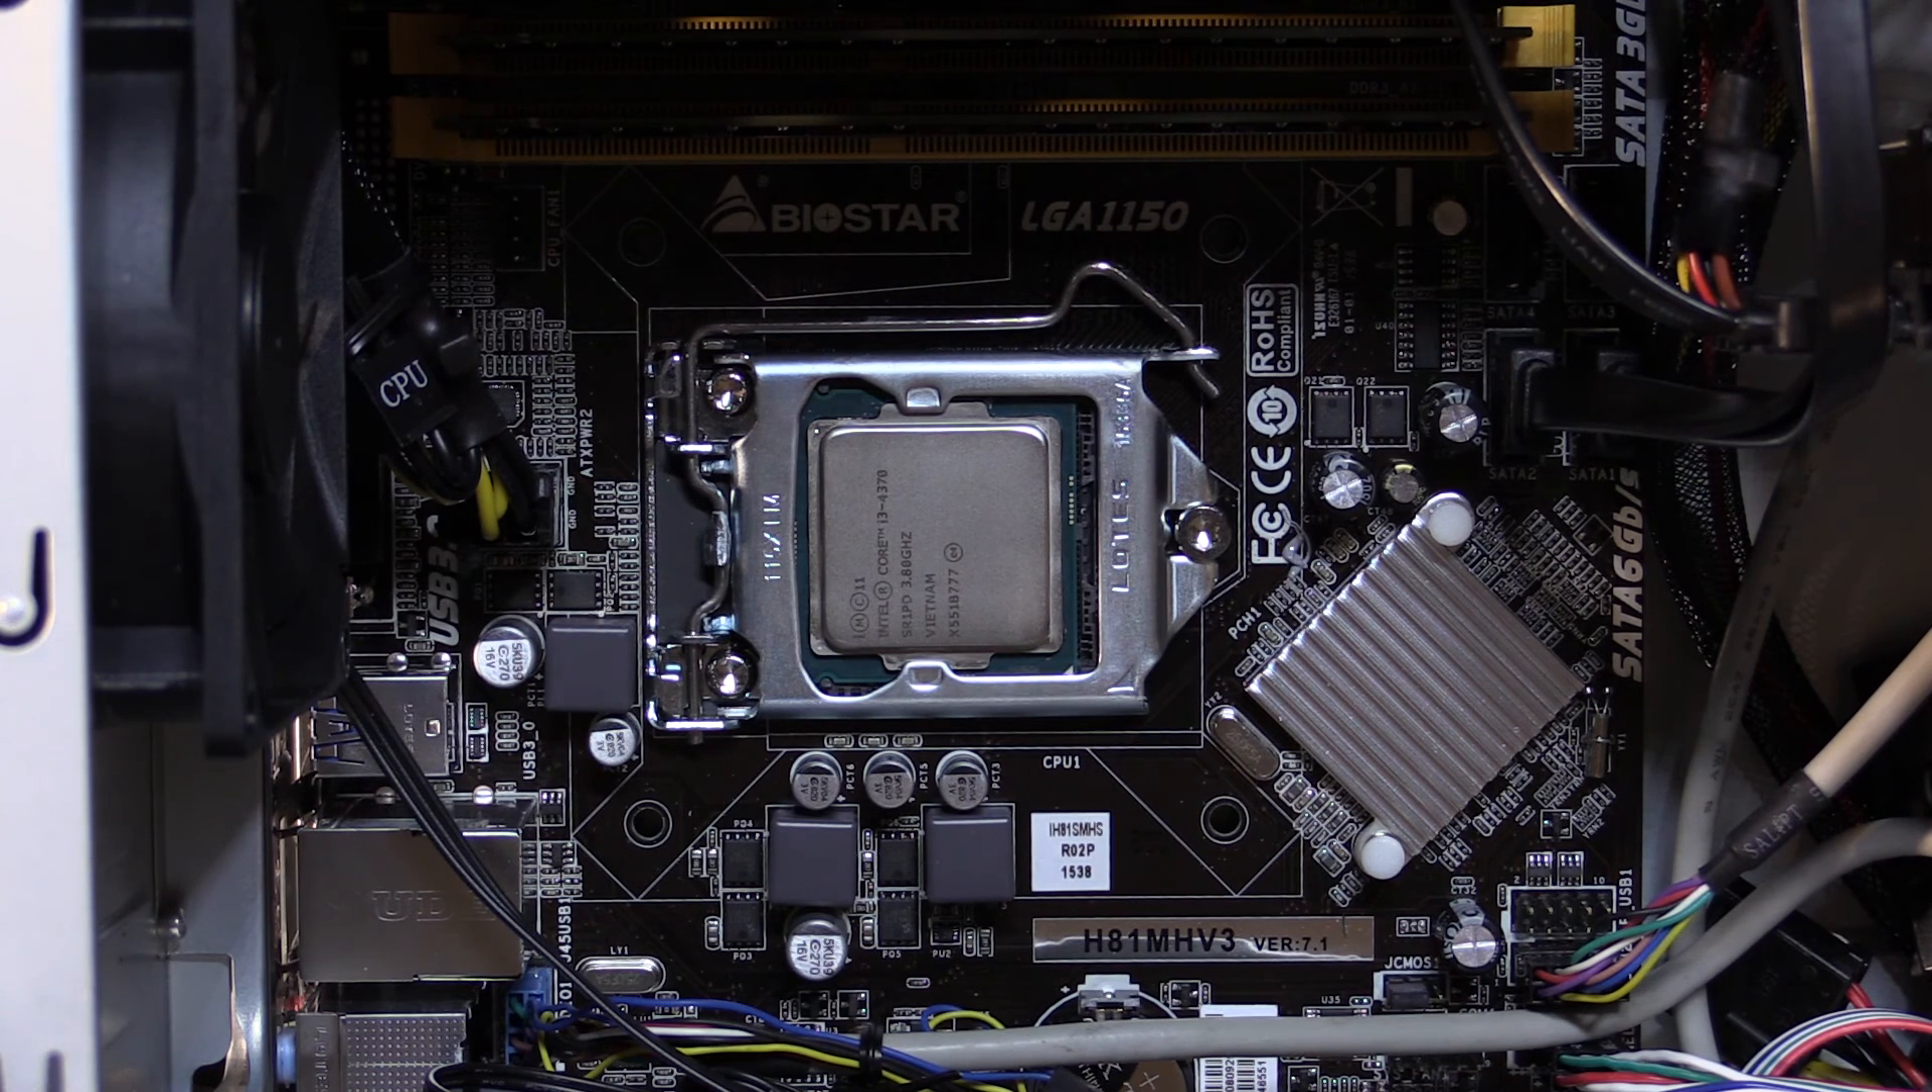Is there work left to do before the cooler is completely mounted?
Yes.